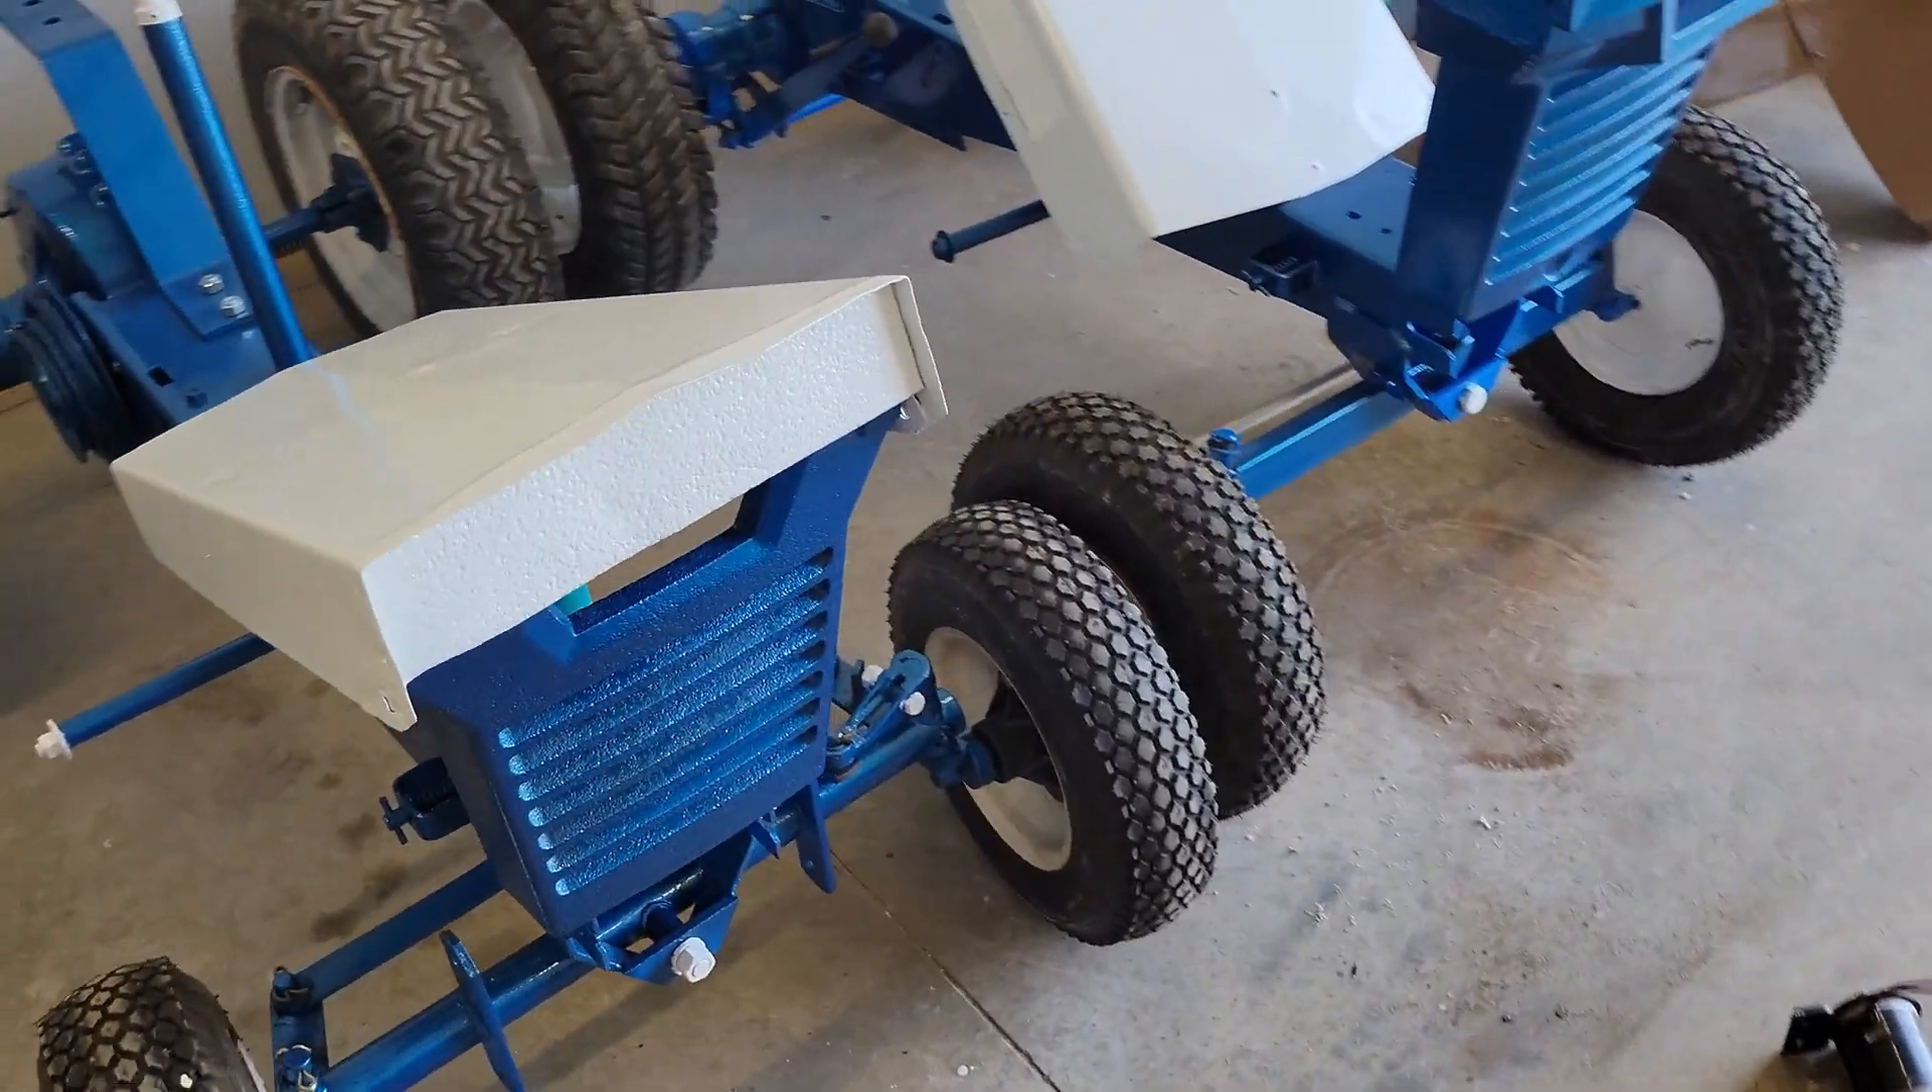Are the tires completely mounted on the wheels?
Yes.